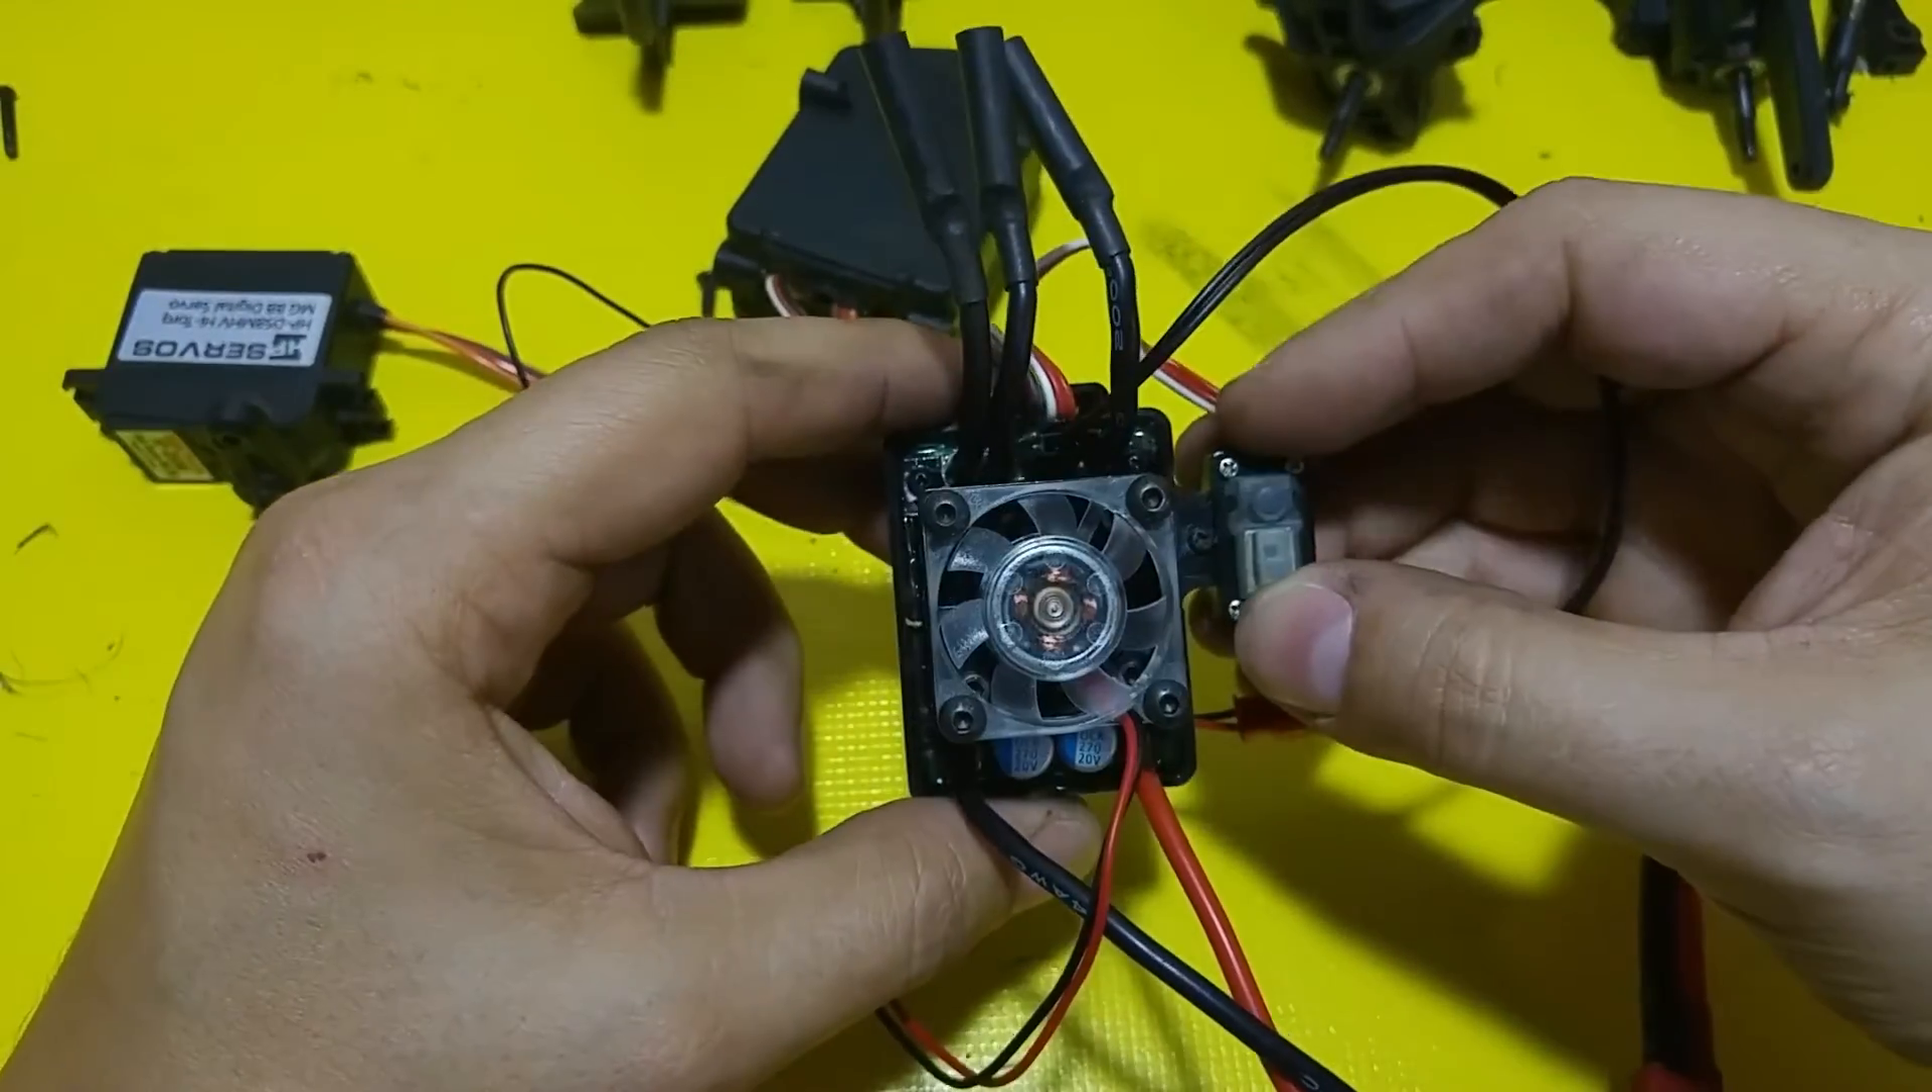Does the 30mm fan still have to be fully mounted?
No.